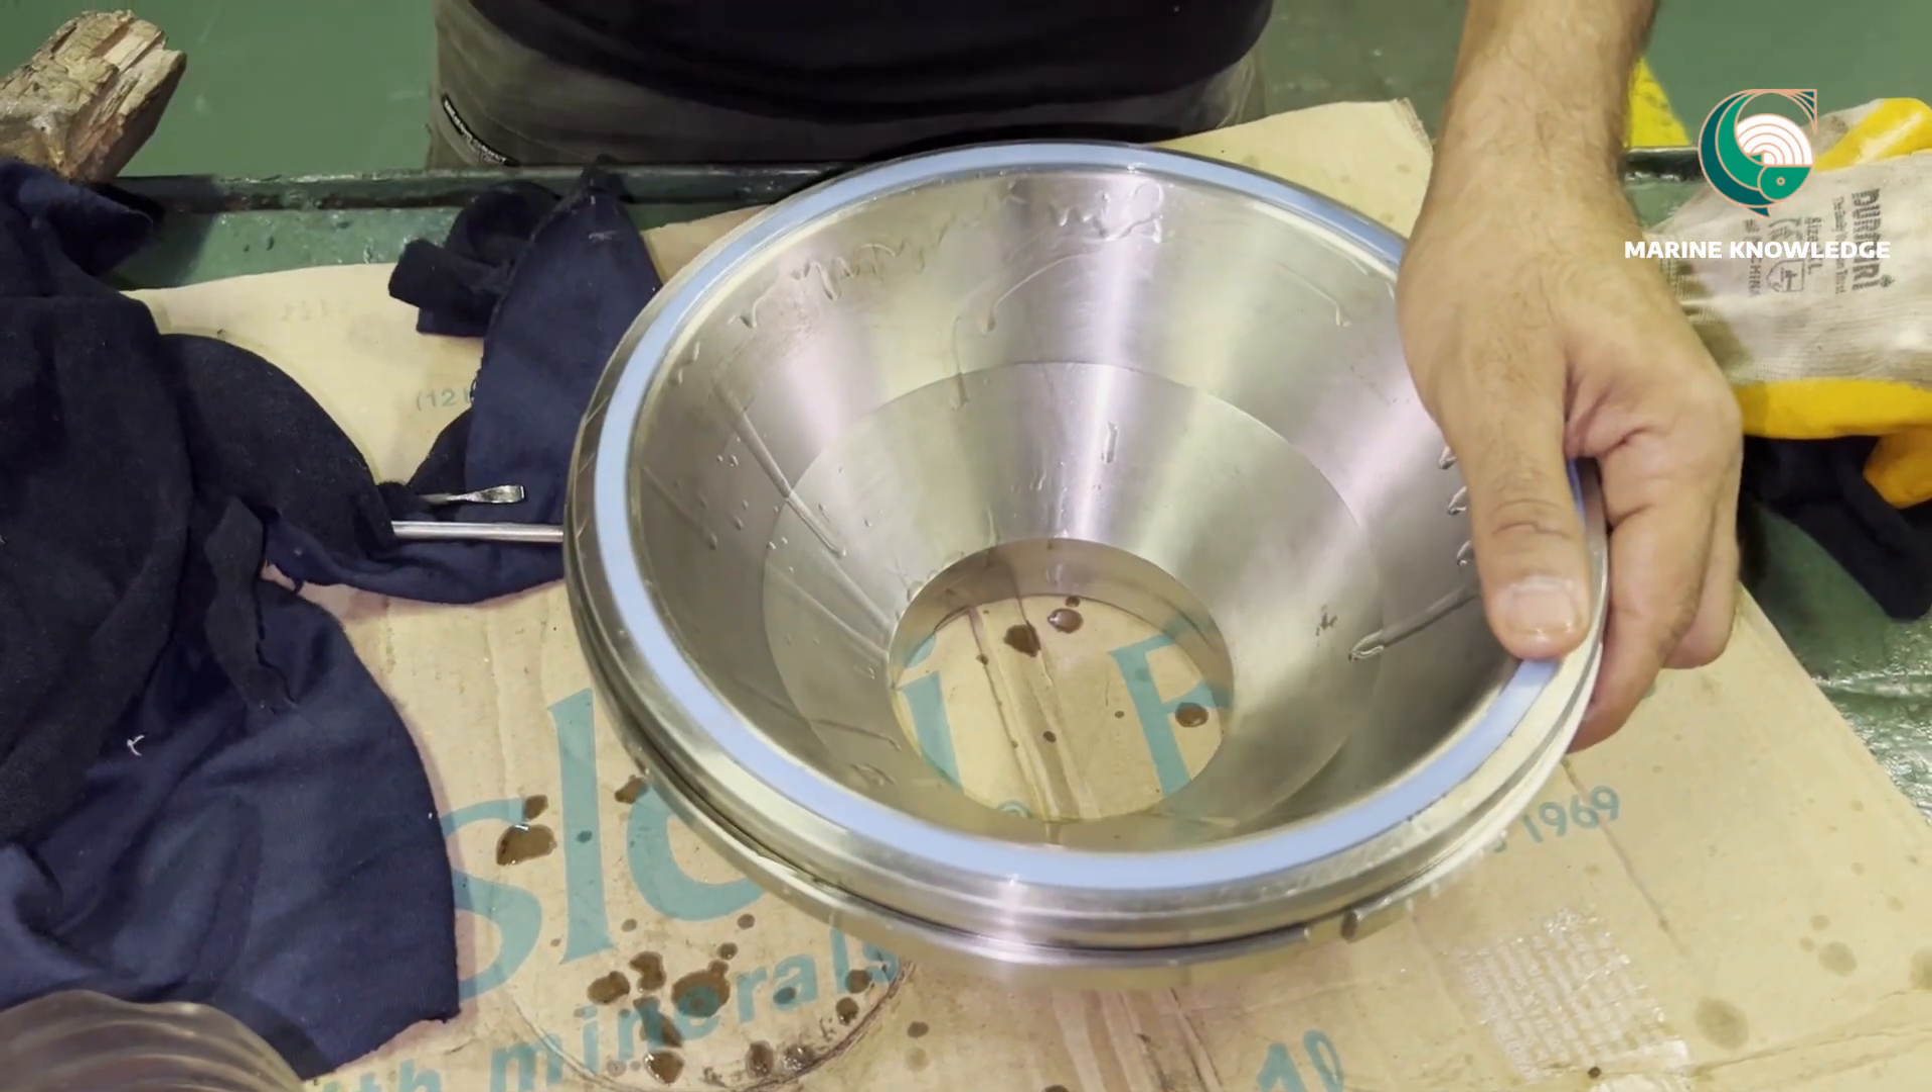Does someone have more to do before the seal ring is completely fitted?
No.